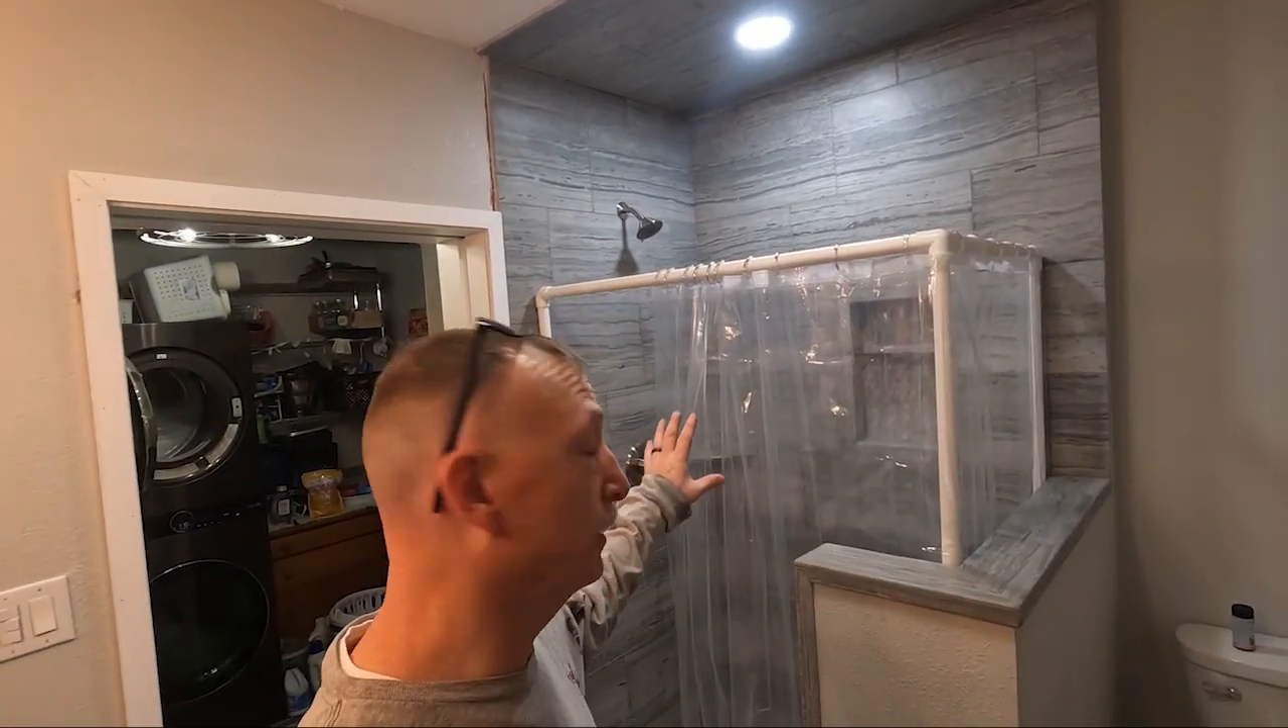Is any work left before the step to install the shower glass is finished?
Yes.